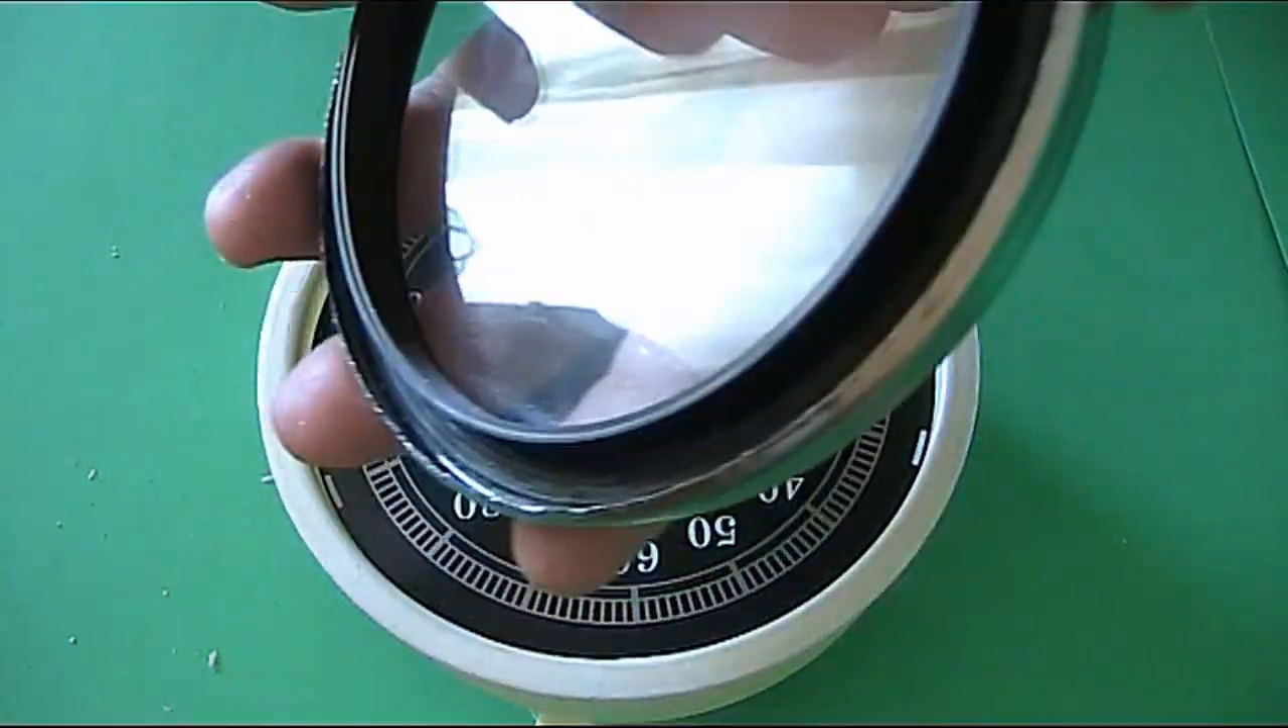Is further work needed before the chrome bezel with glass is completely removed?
No.